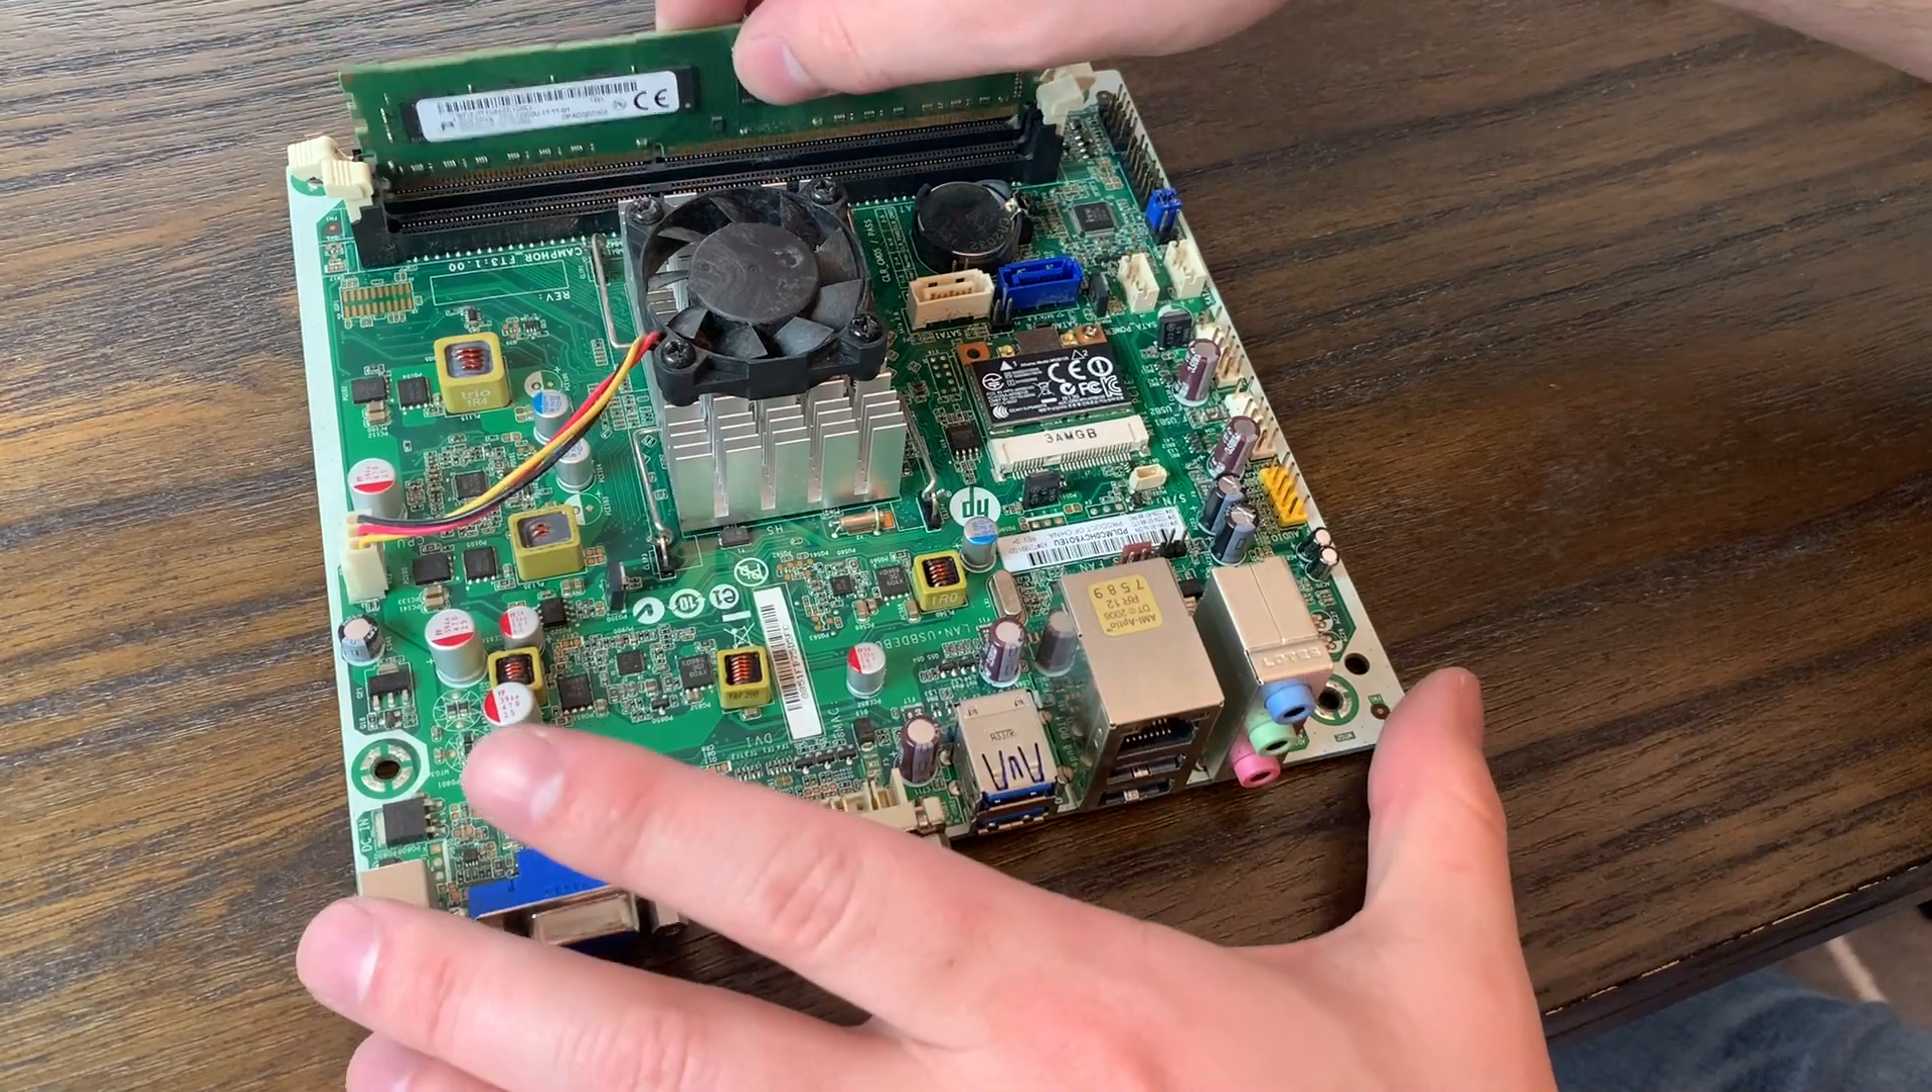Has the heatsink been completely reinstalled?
Yes.